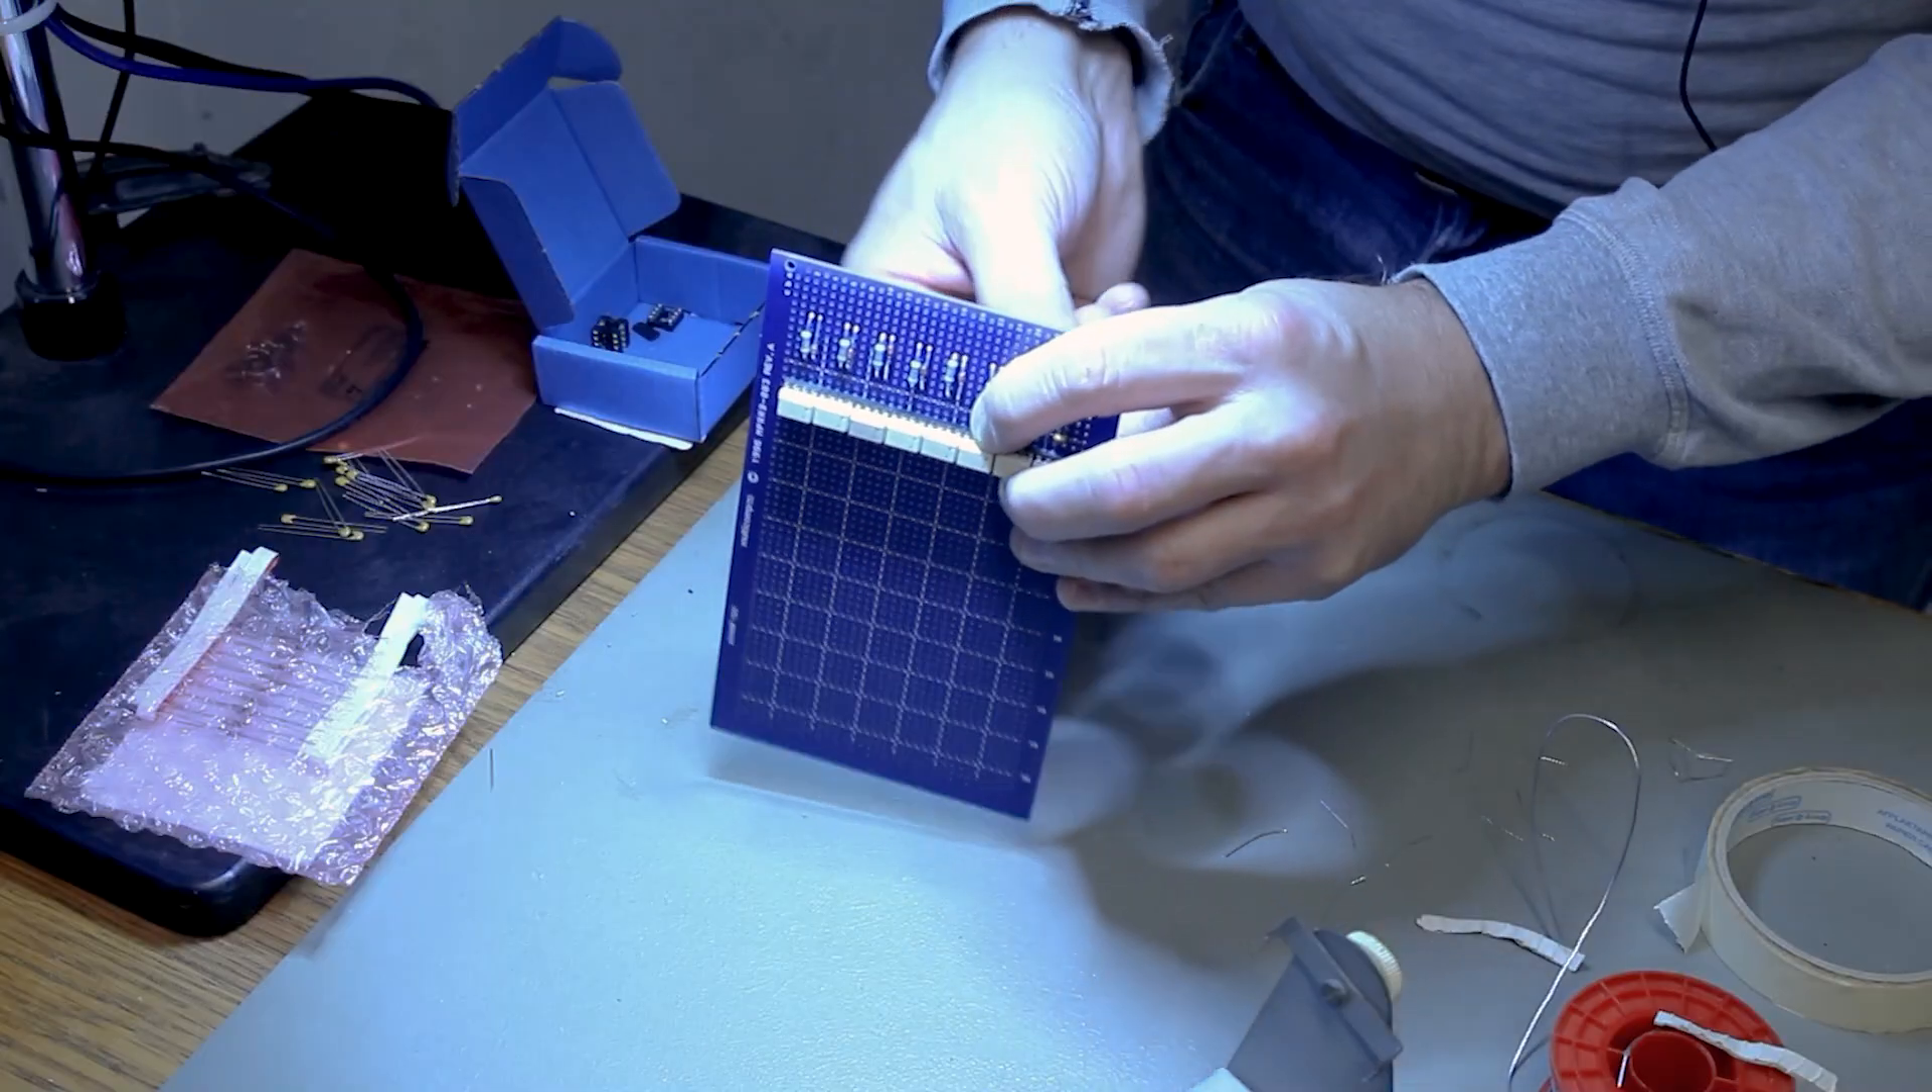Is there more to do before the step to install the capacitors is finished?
Yes.